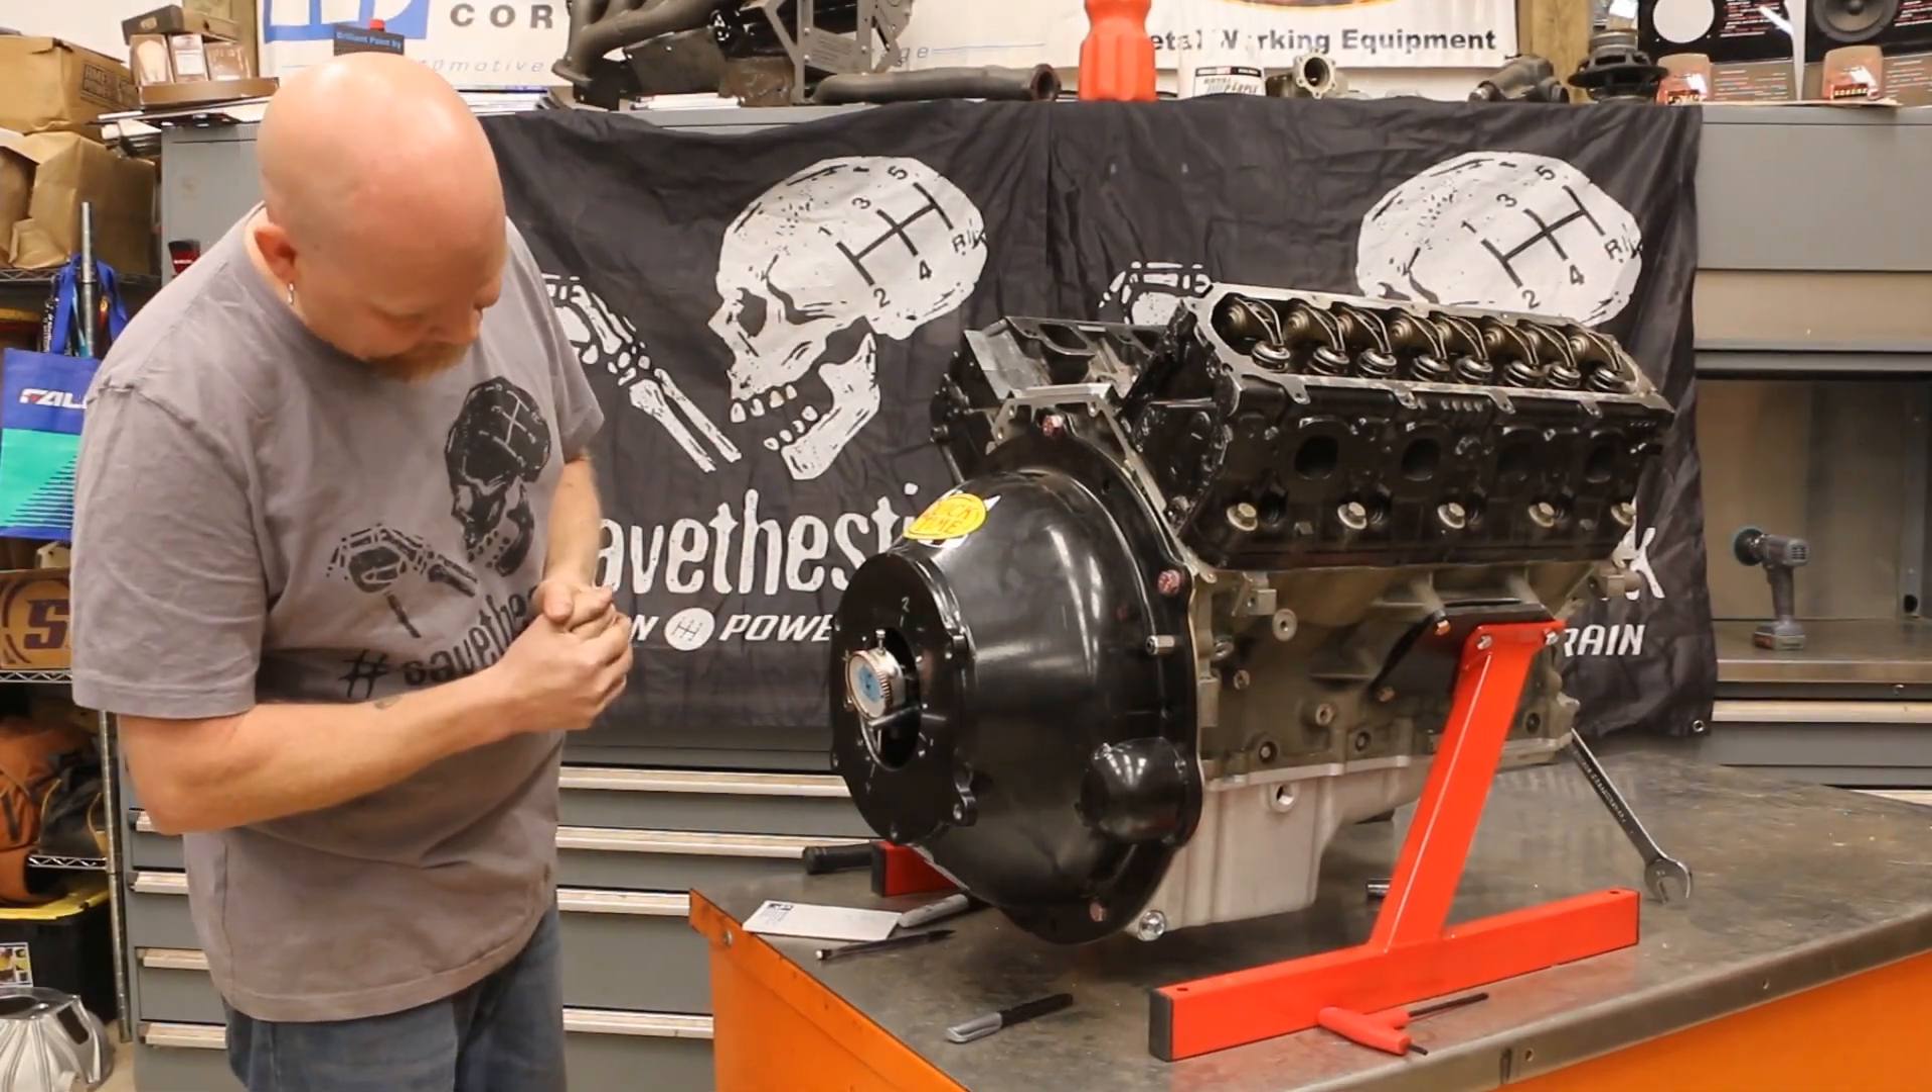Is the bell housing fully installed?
Yes.